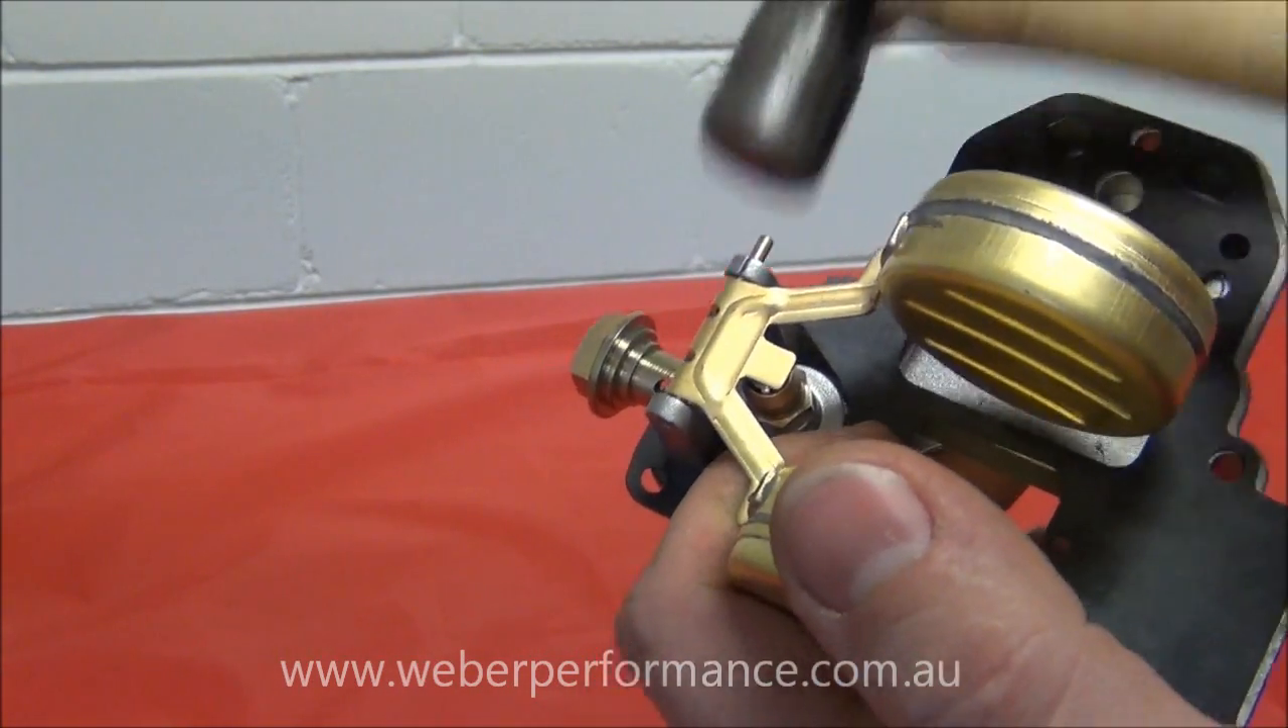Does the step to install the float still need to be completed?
Yes.